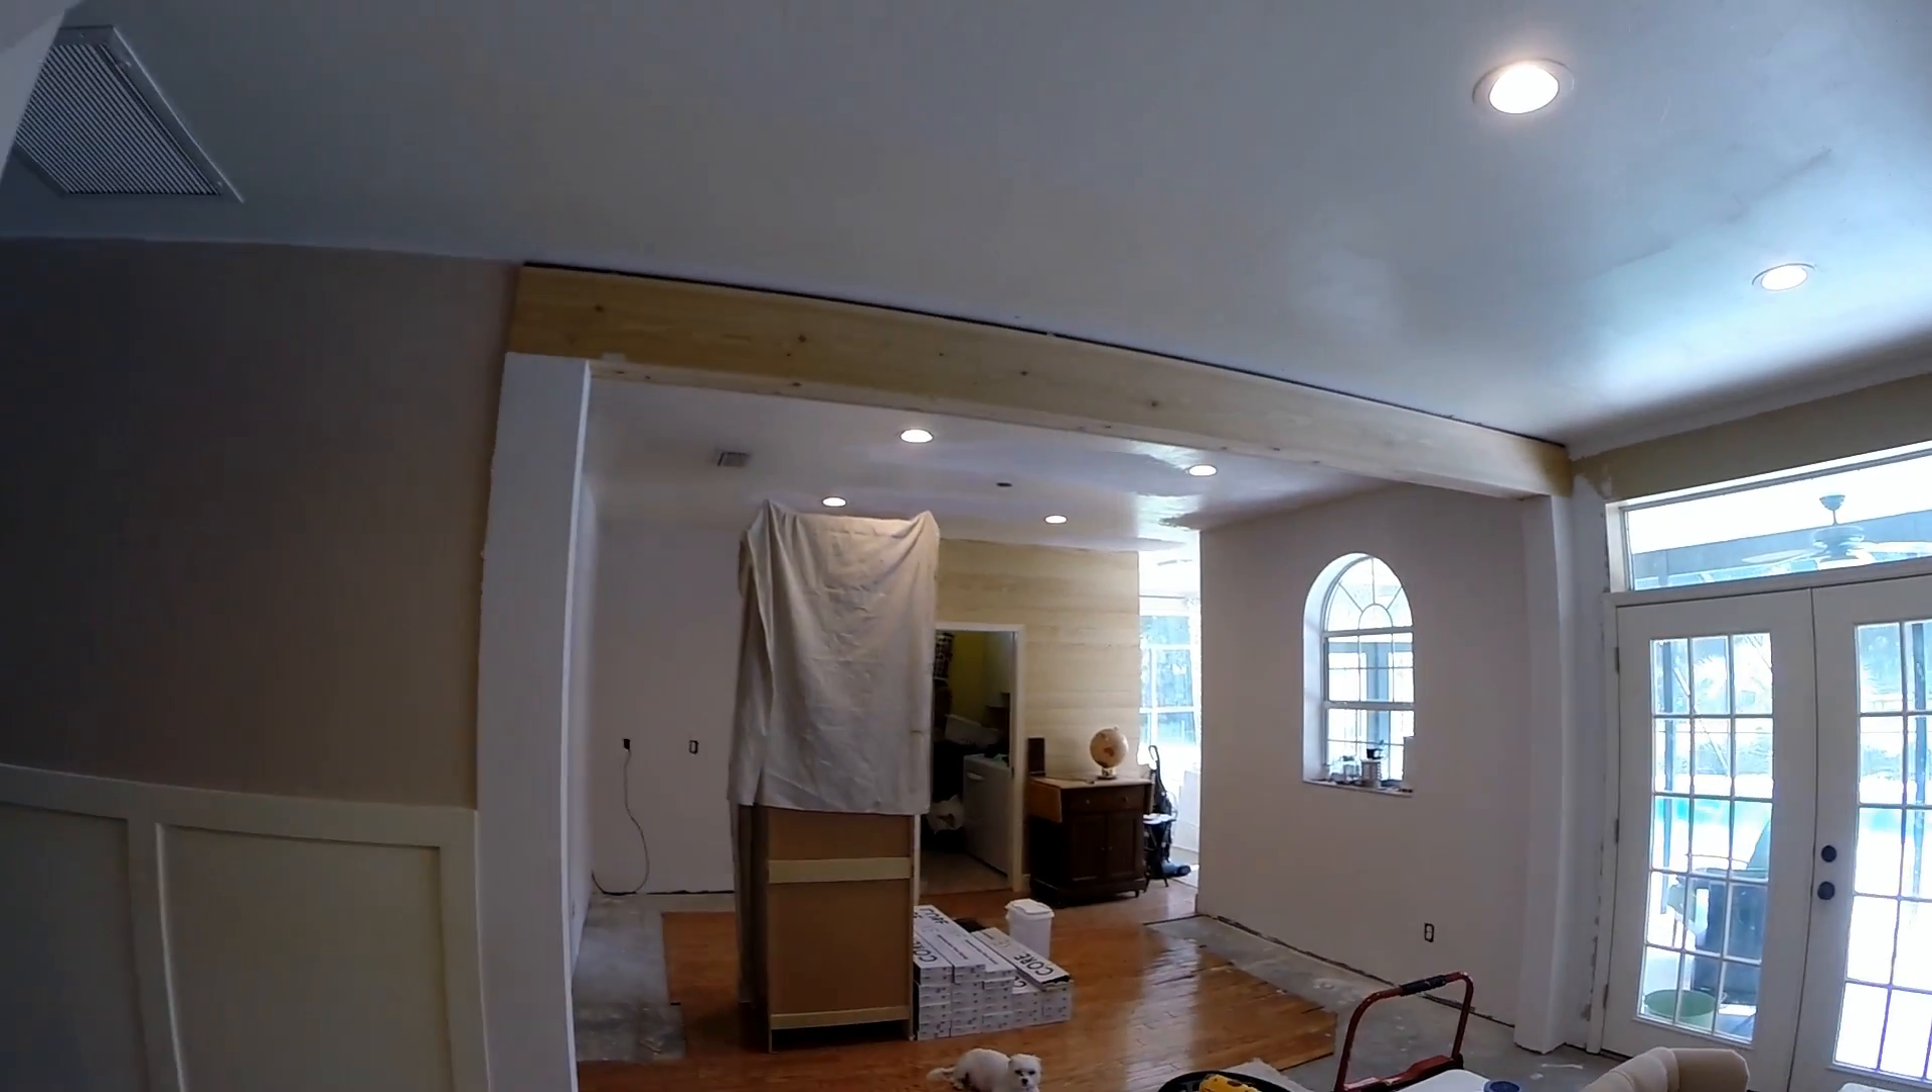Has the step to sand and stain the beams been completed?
No.